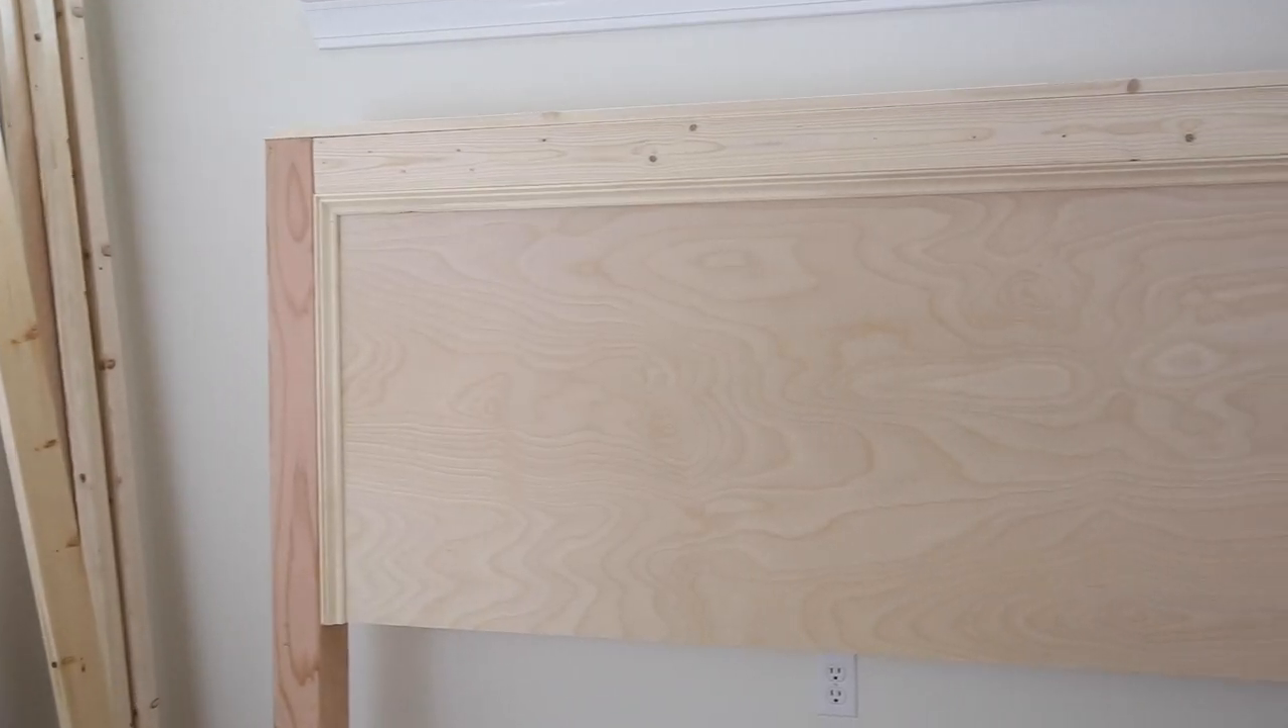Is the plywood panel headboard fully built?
Yes.